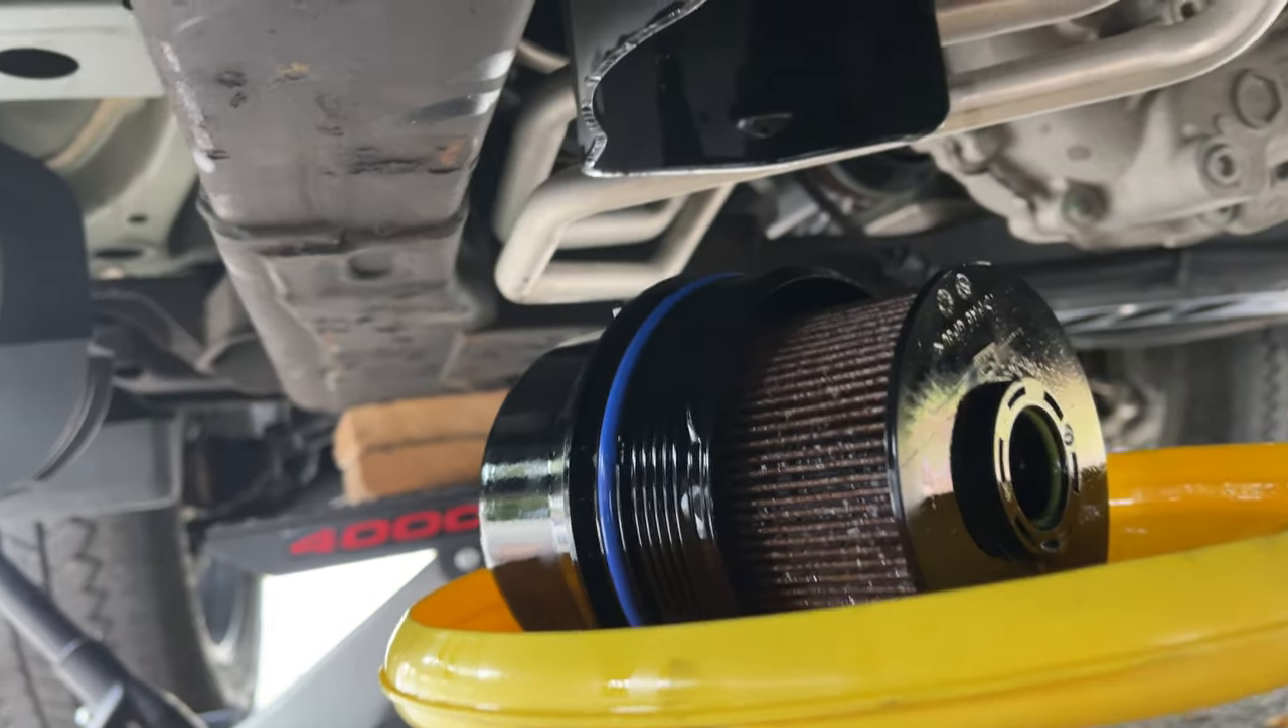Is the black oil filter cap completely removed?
Yes.